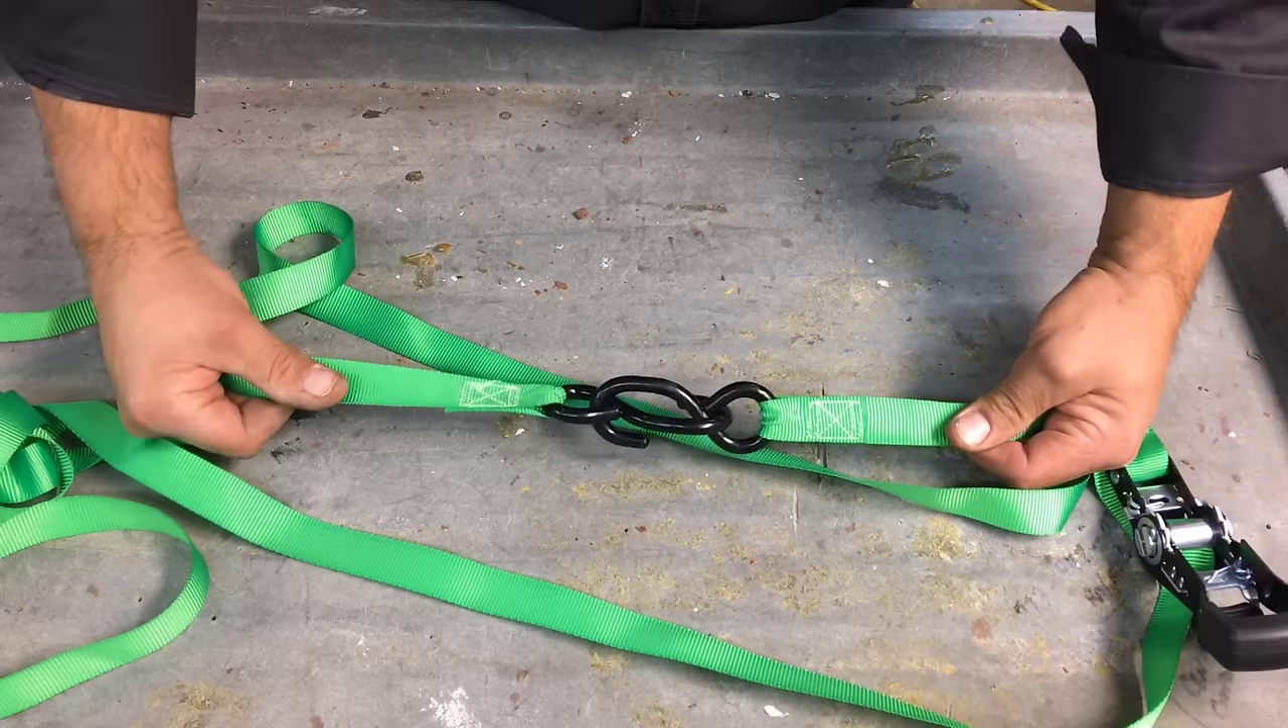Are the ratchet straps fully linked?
Yes.